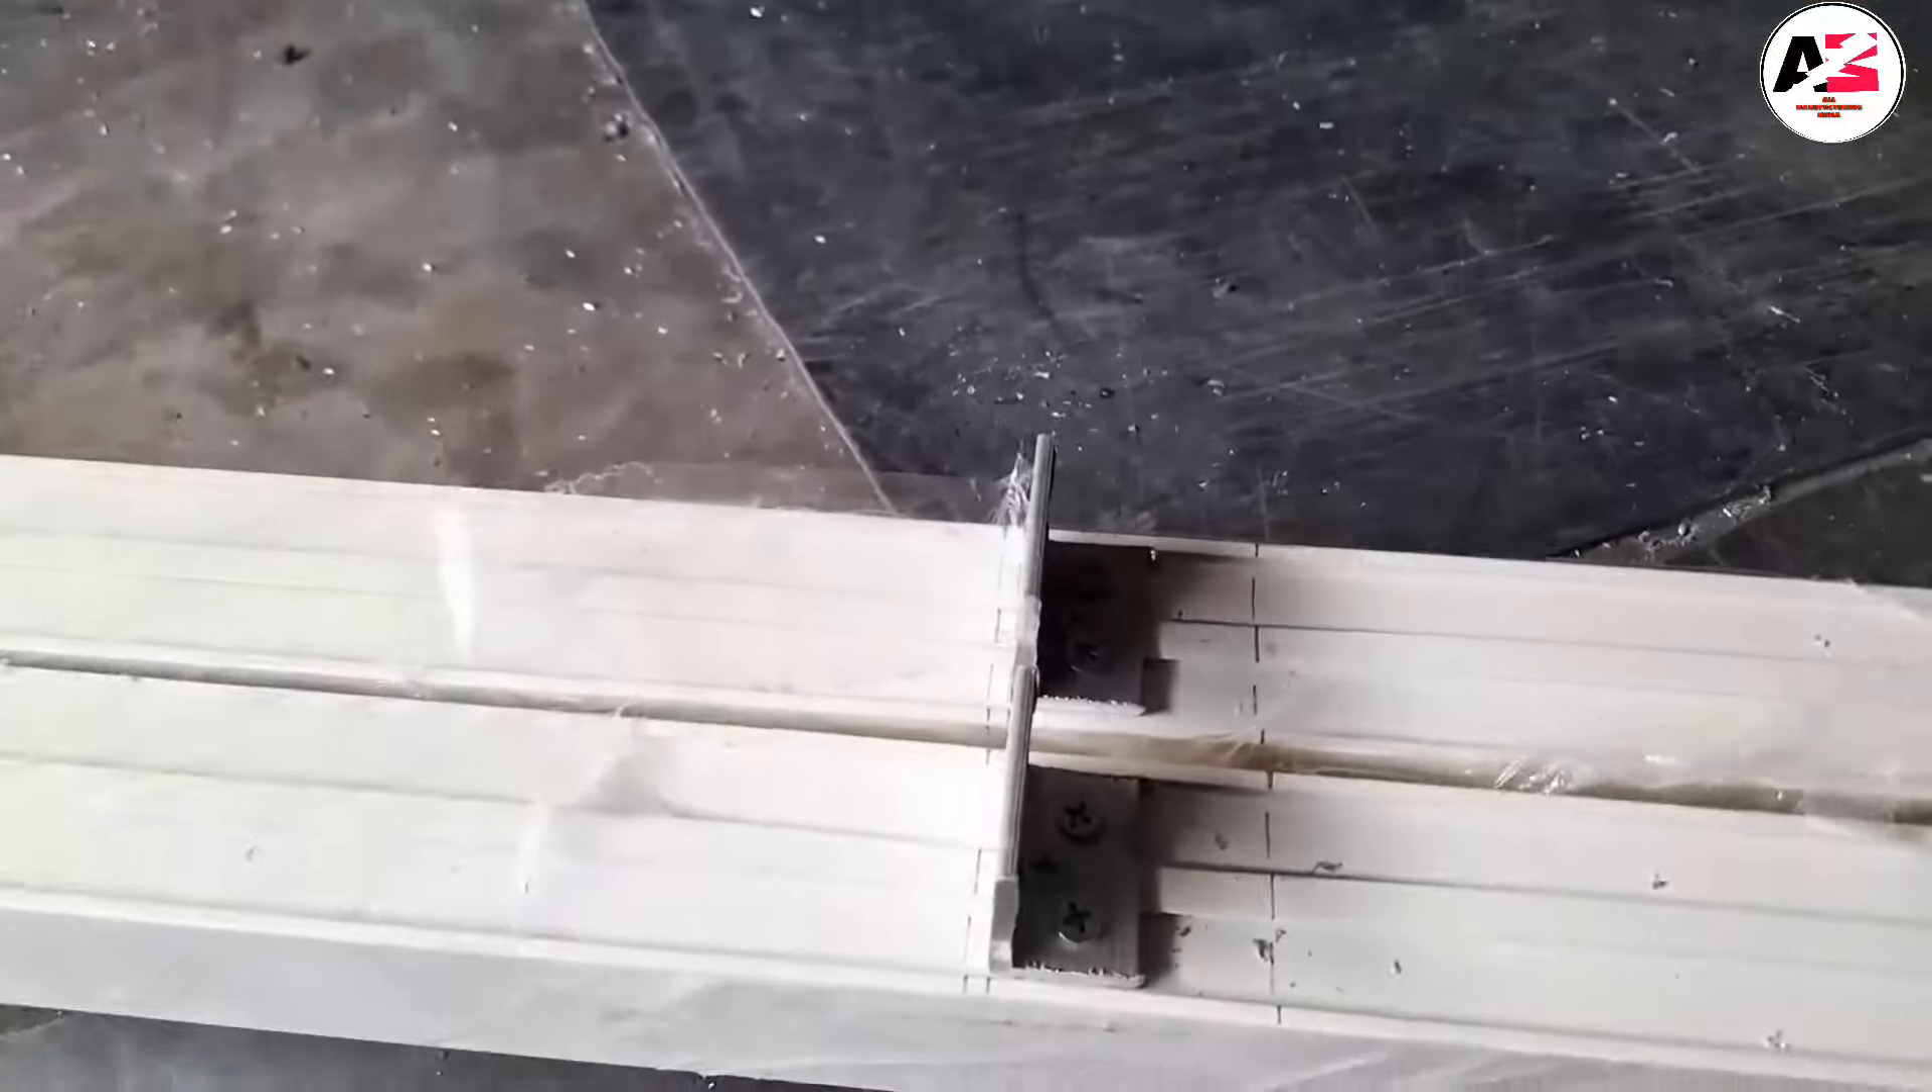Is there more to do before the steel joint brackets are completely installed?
No.